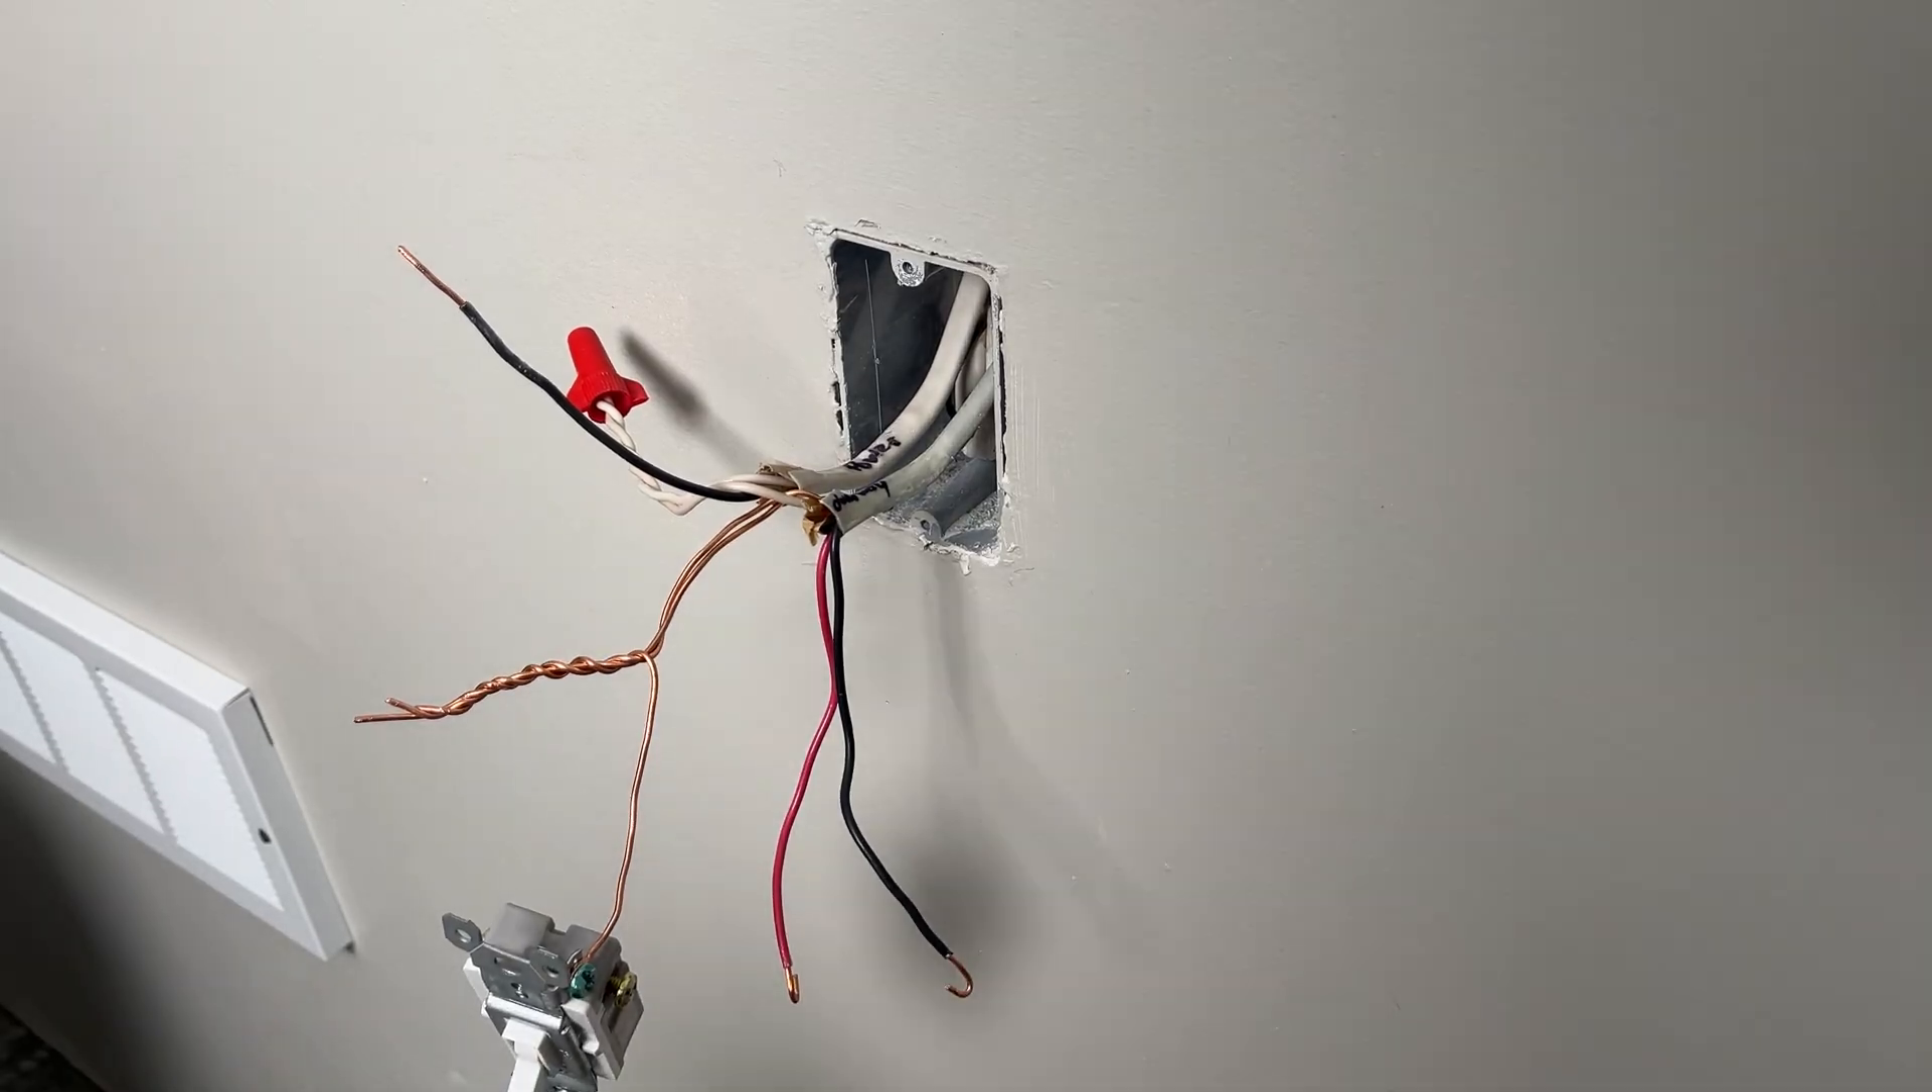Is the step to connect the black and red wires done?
No.